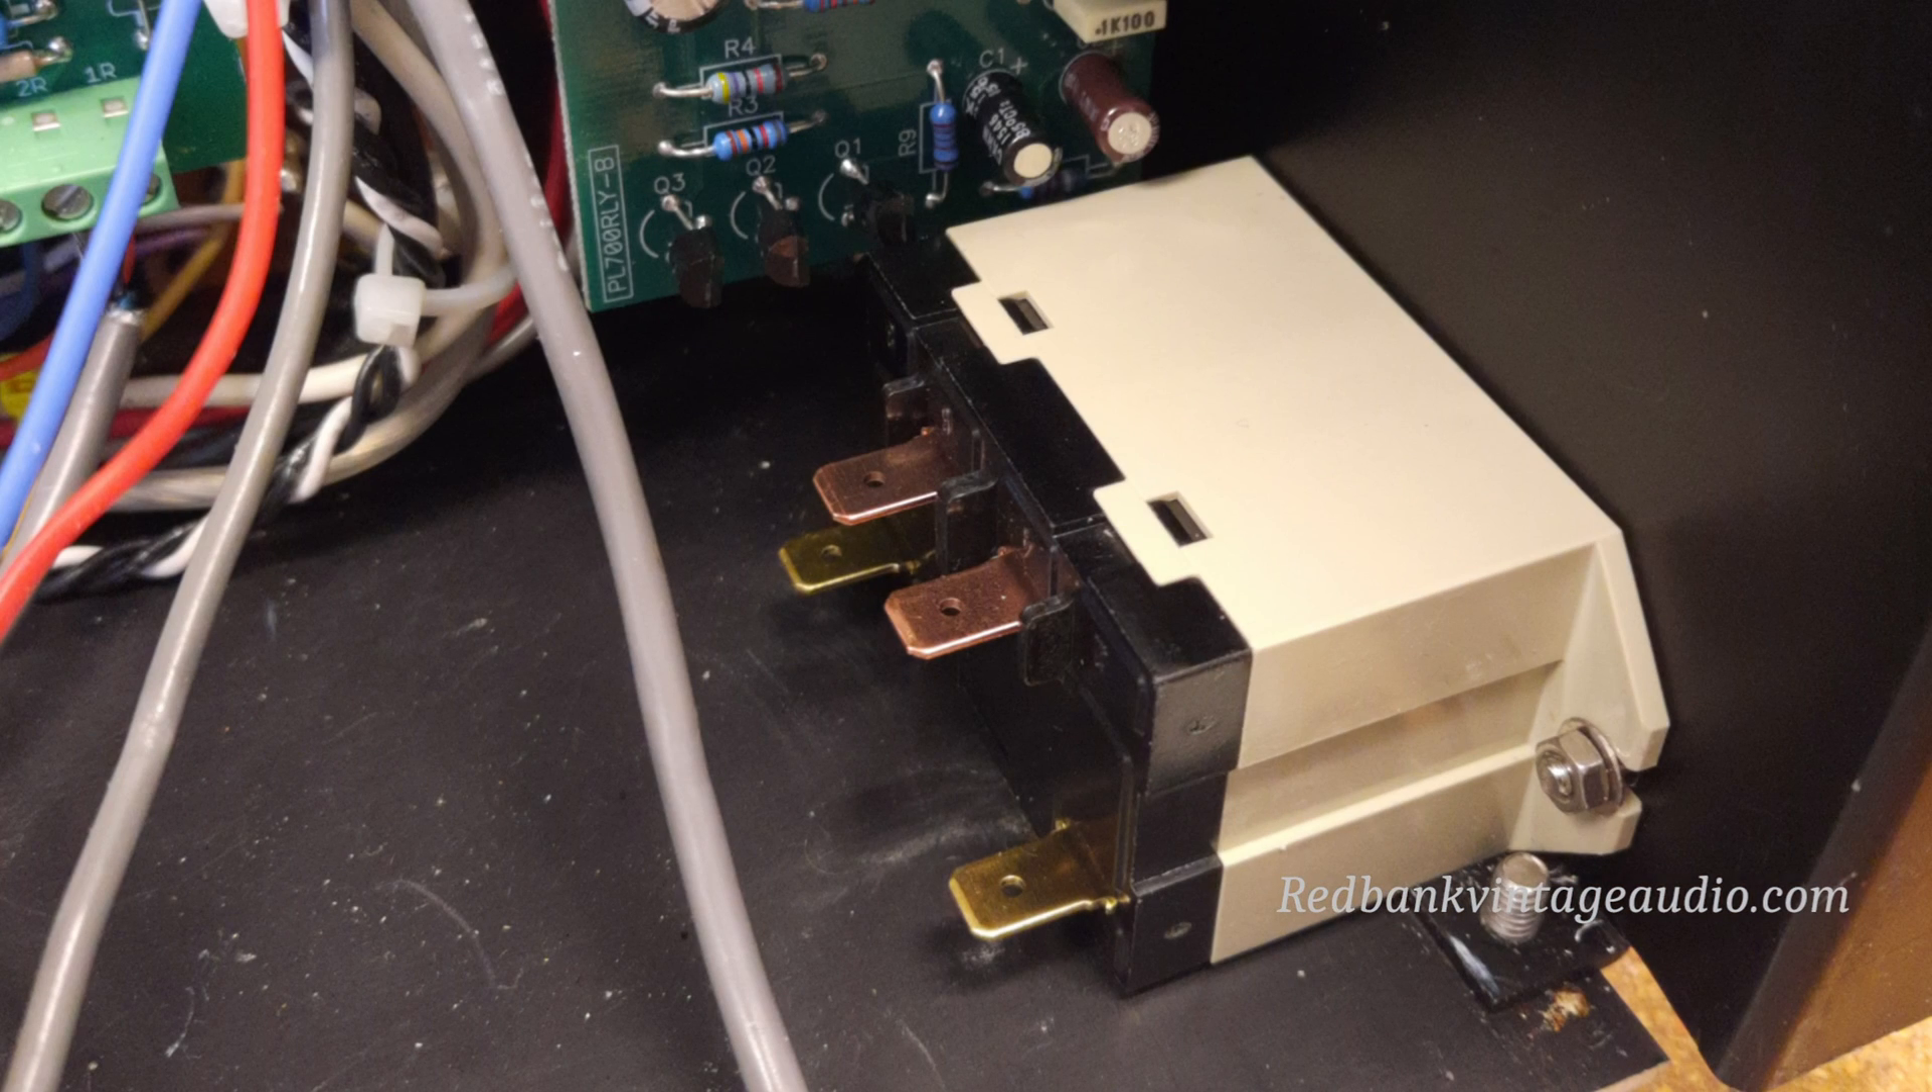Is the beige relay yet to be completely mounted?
No.